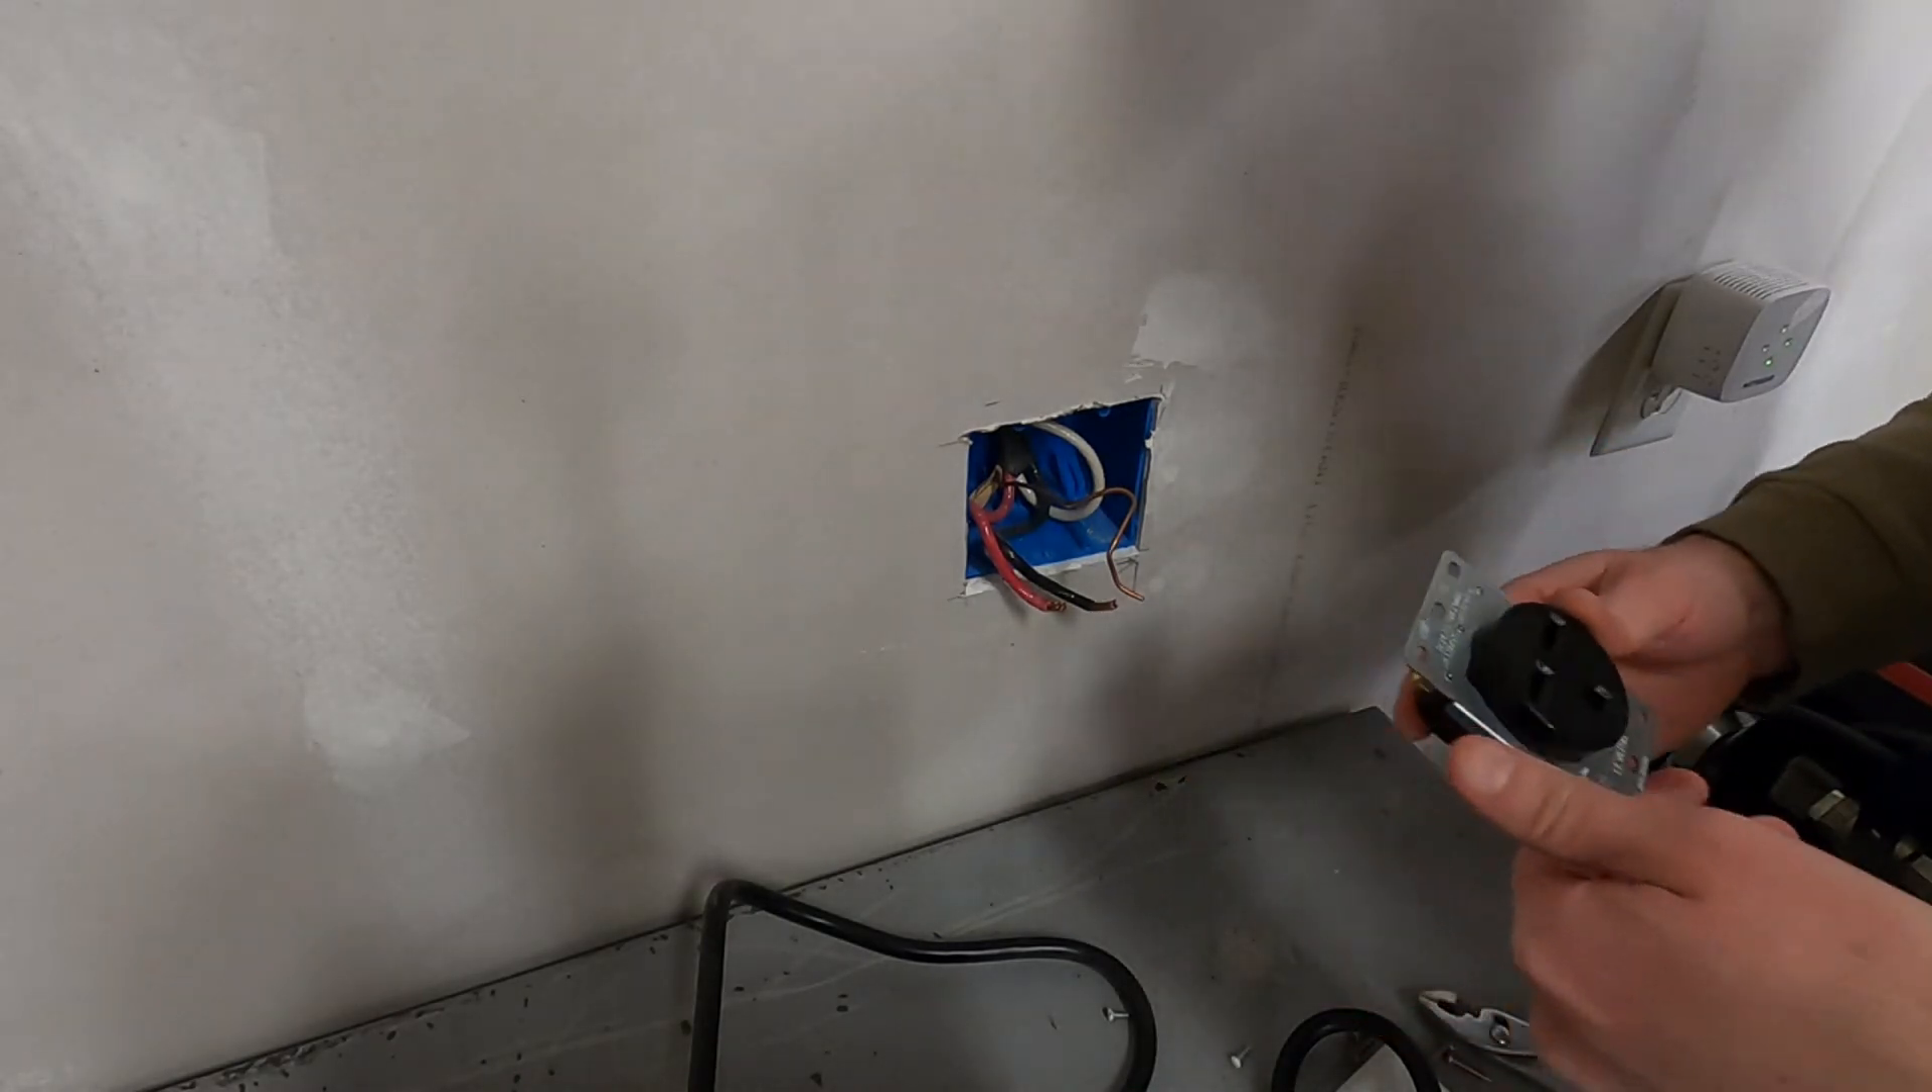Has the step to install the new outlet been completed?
No.